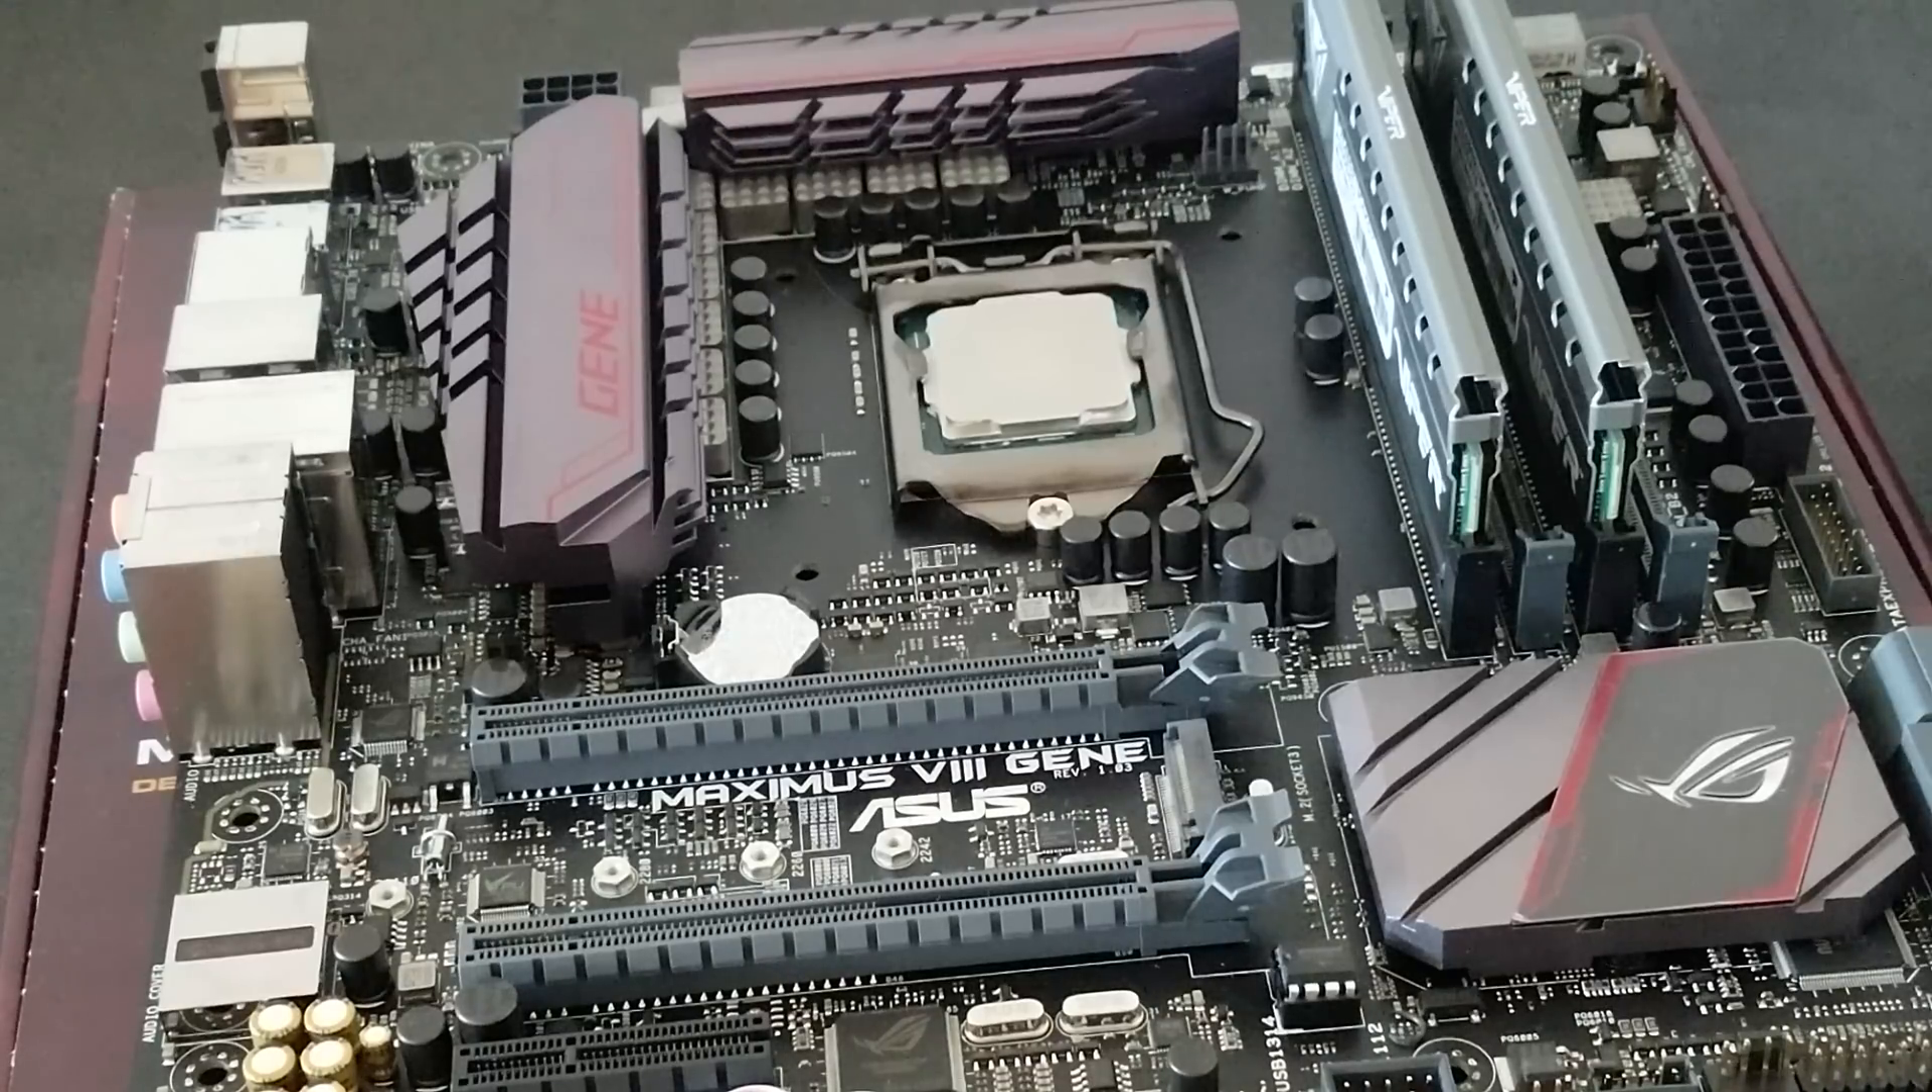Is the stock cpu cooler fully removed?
Yes.